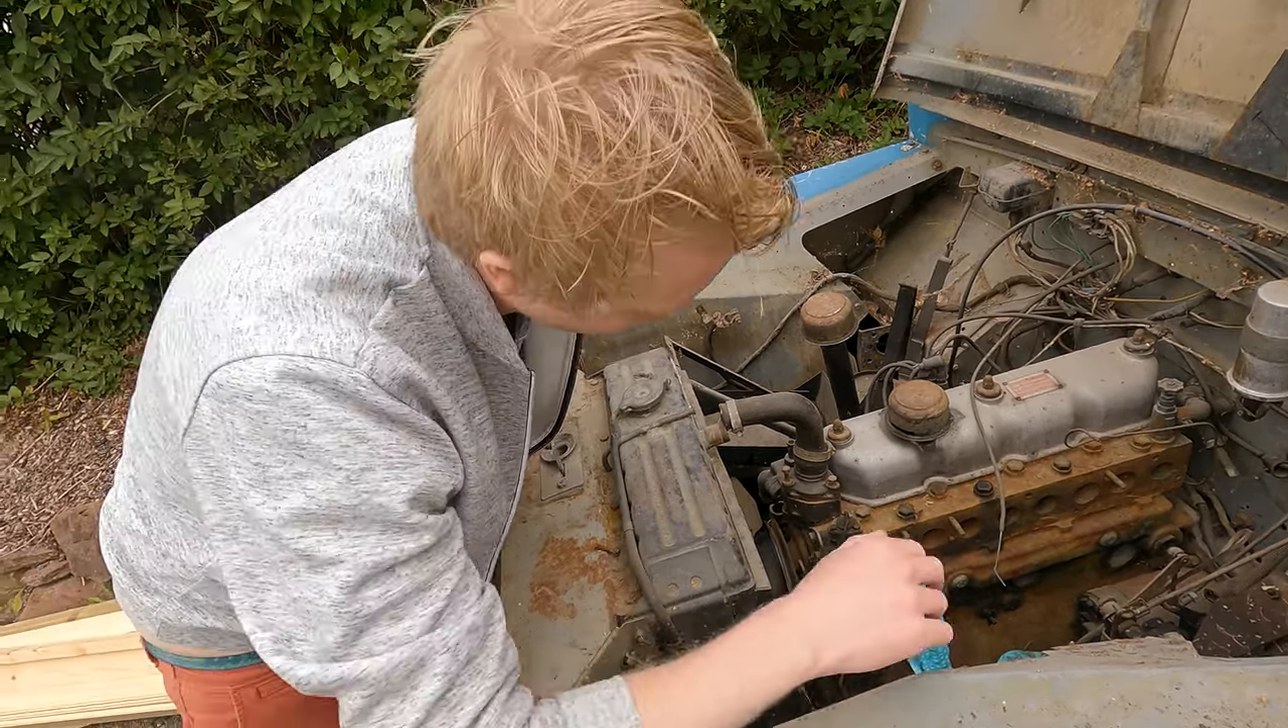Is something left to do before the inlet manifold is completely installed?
Yes.